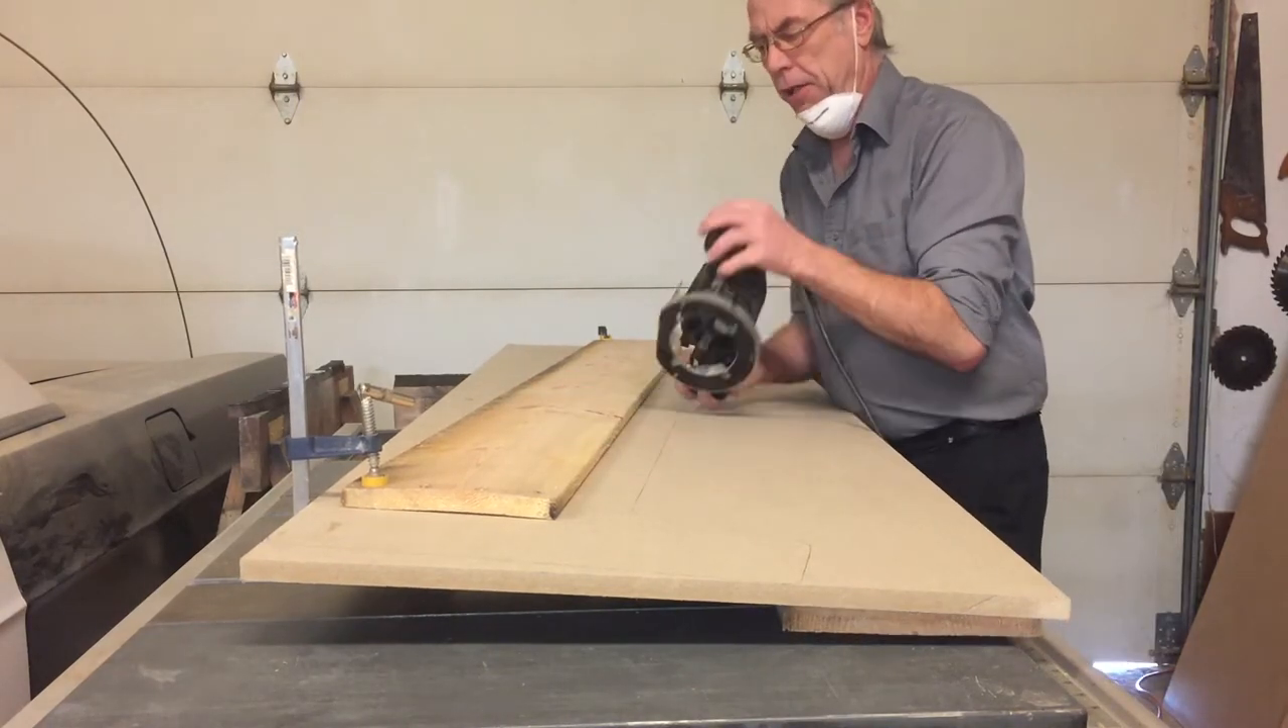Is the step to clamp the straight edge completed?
Yes.